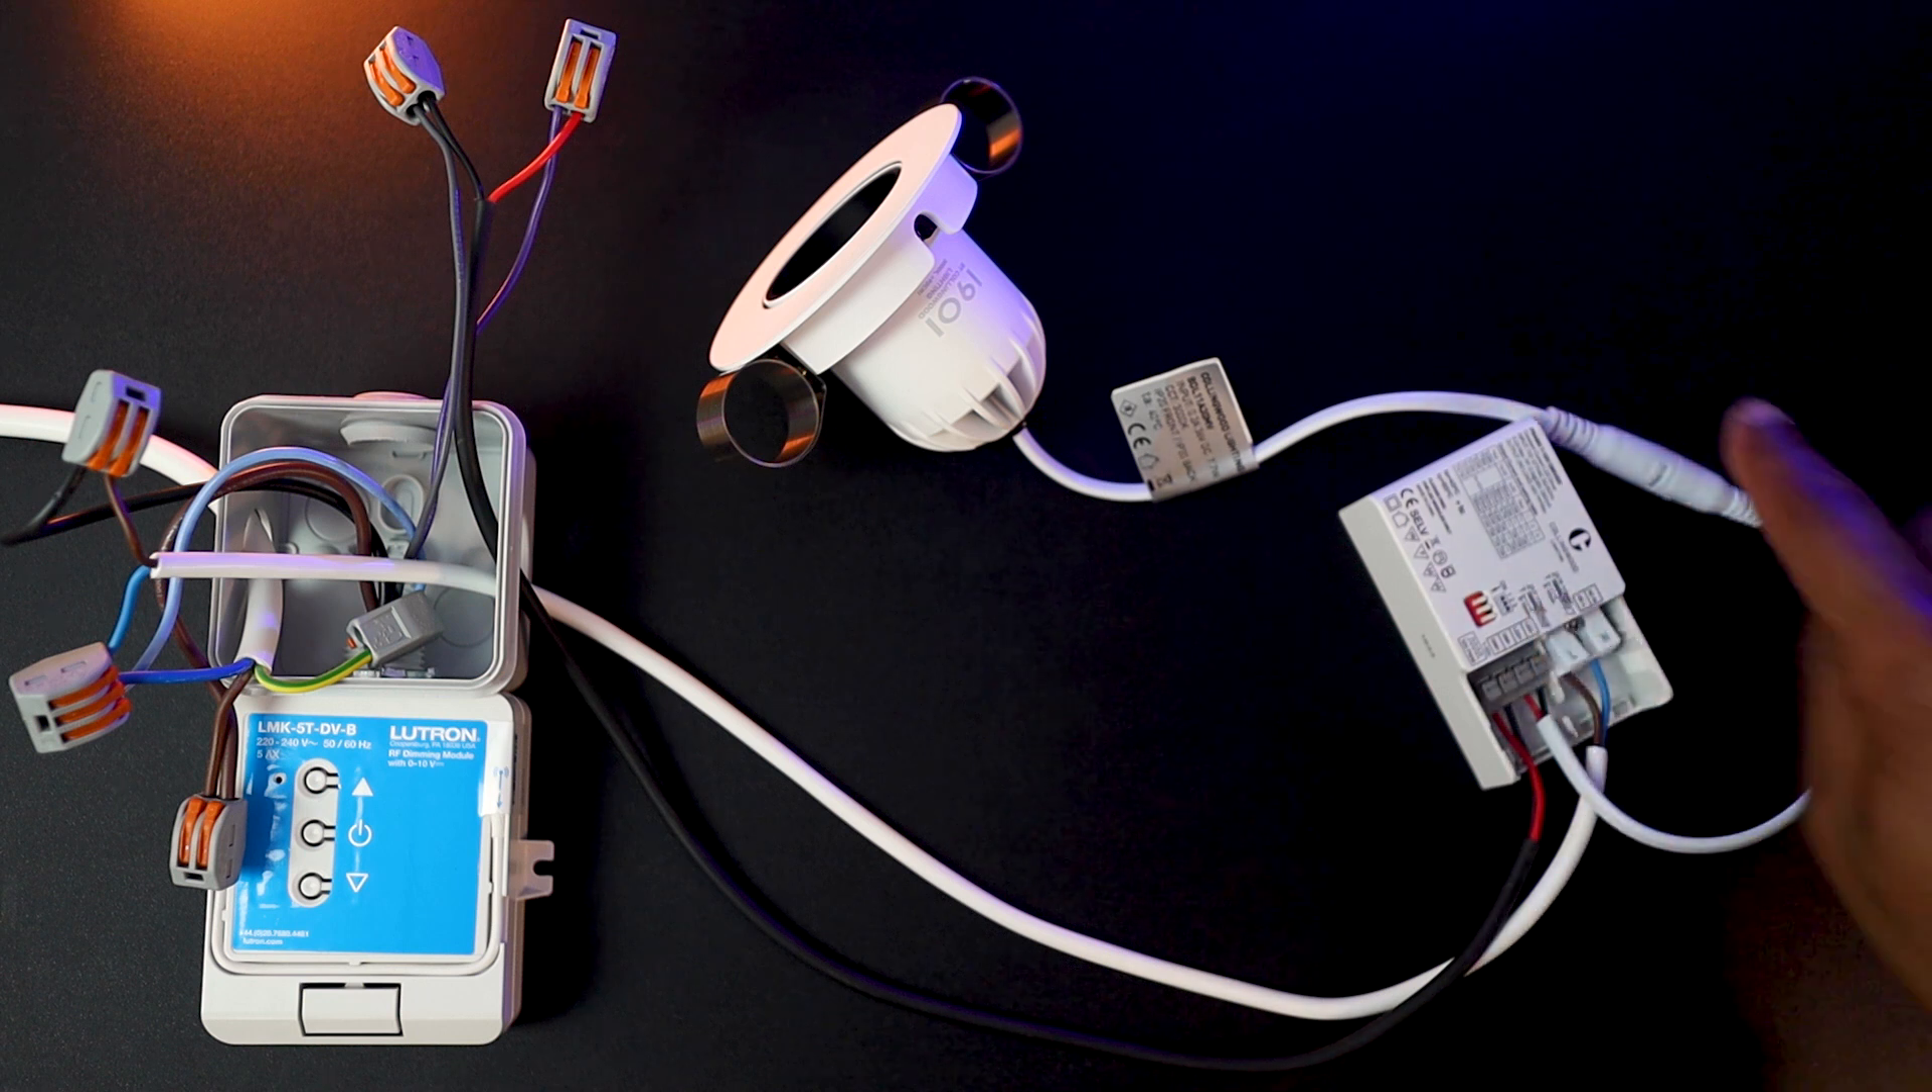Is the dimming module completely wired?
Yes.